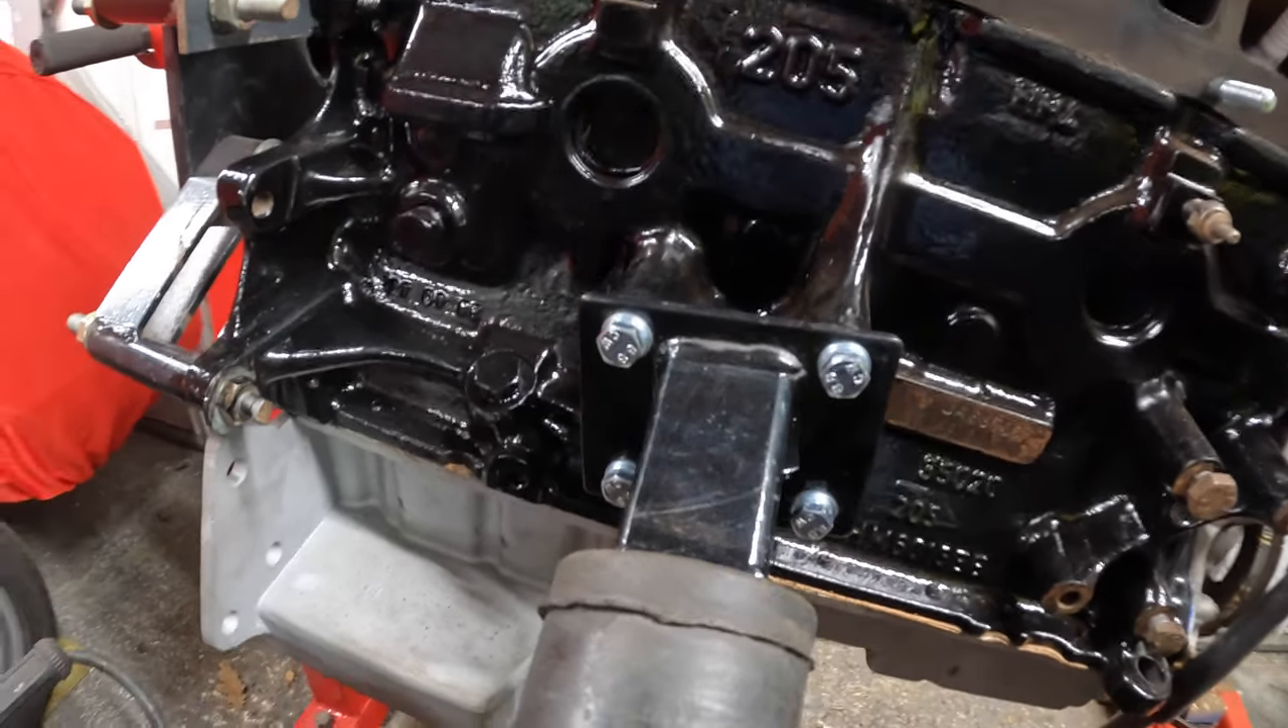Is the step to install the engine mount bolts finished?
Yes.